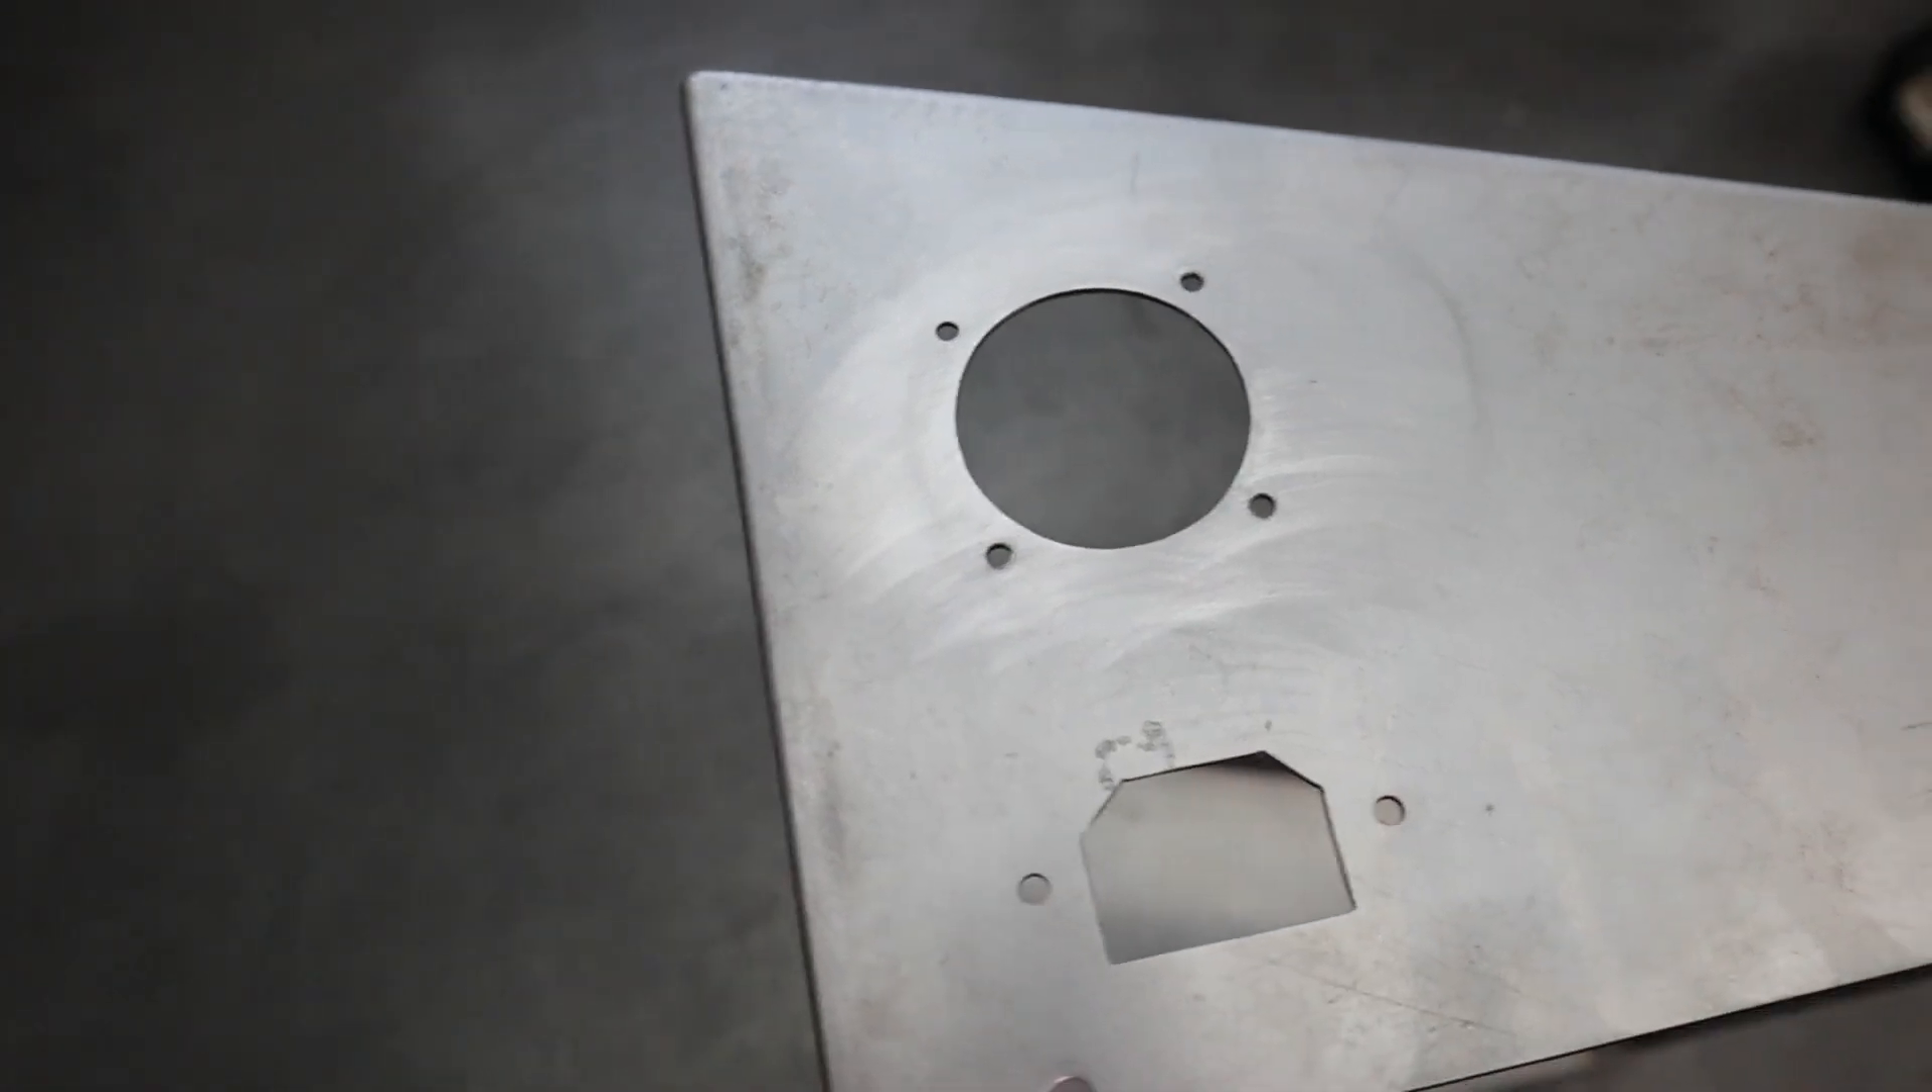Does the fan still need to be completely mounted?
Yes.